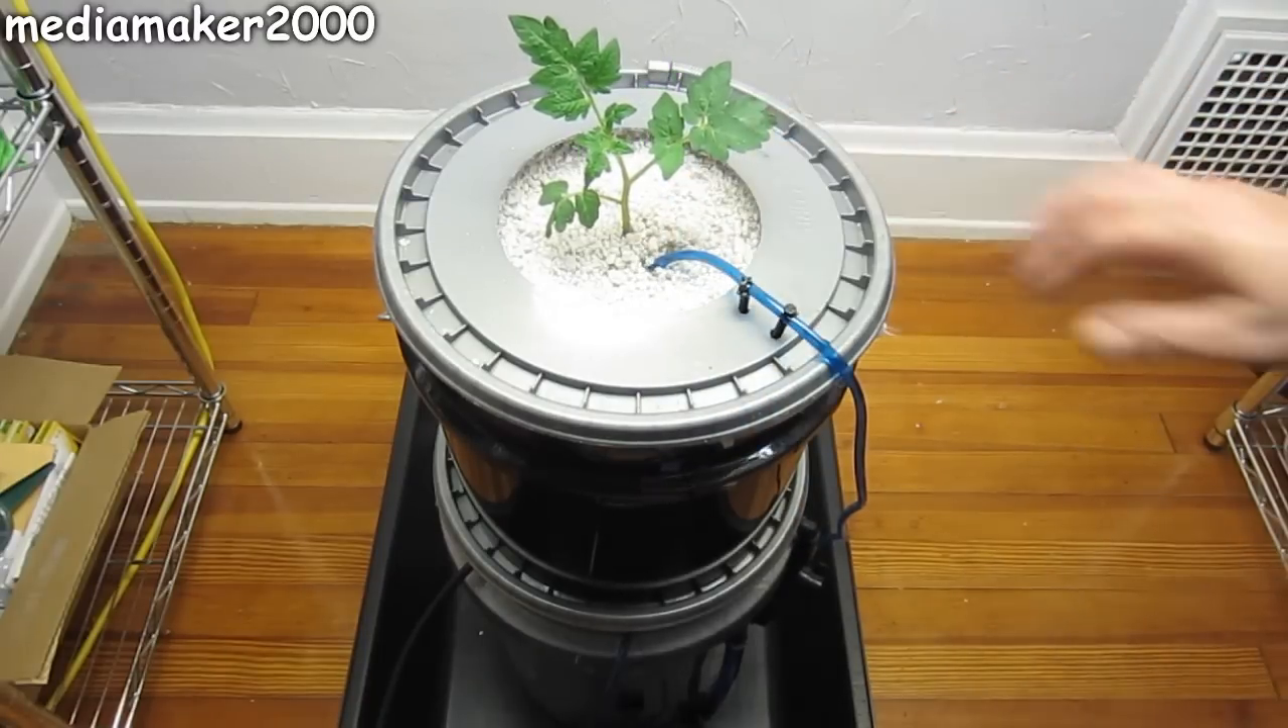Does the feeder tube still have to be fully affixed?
No.